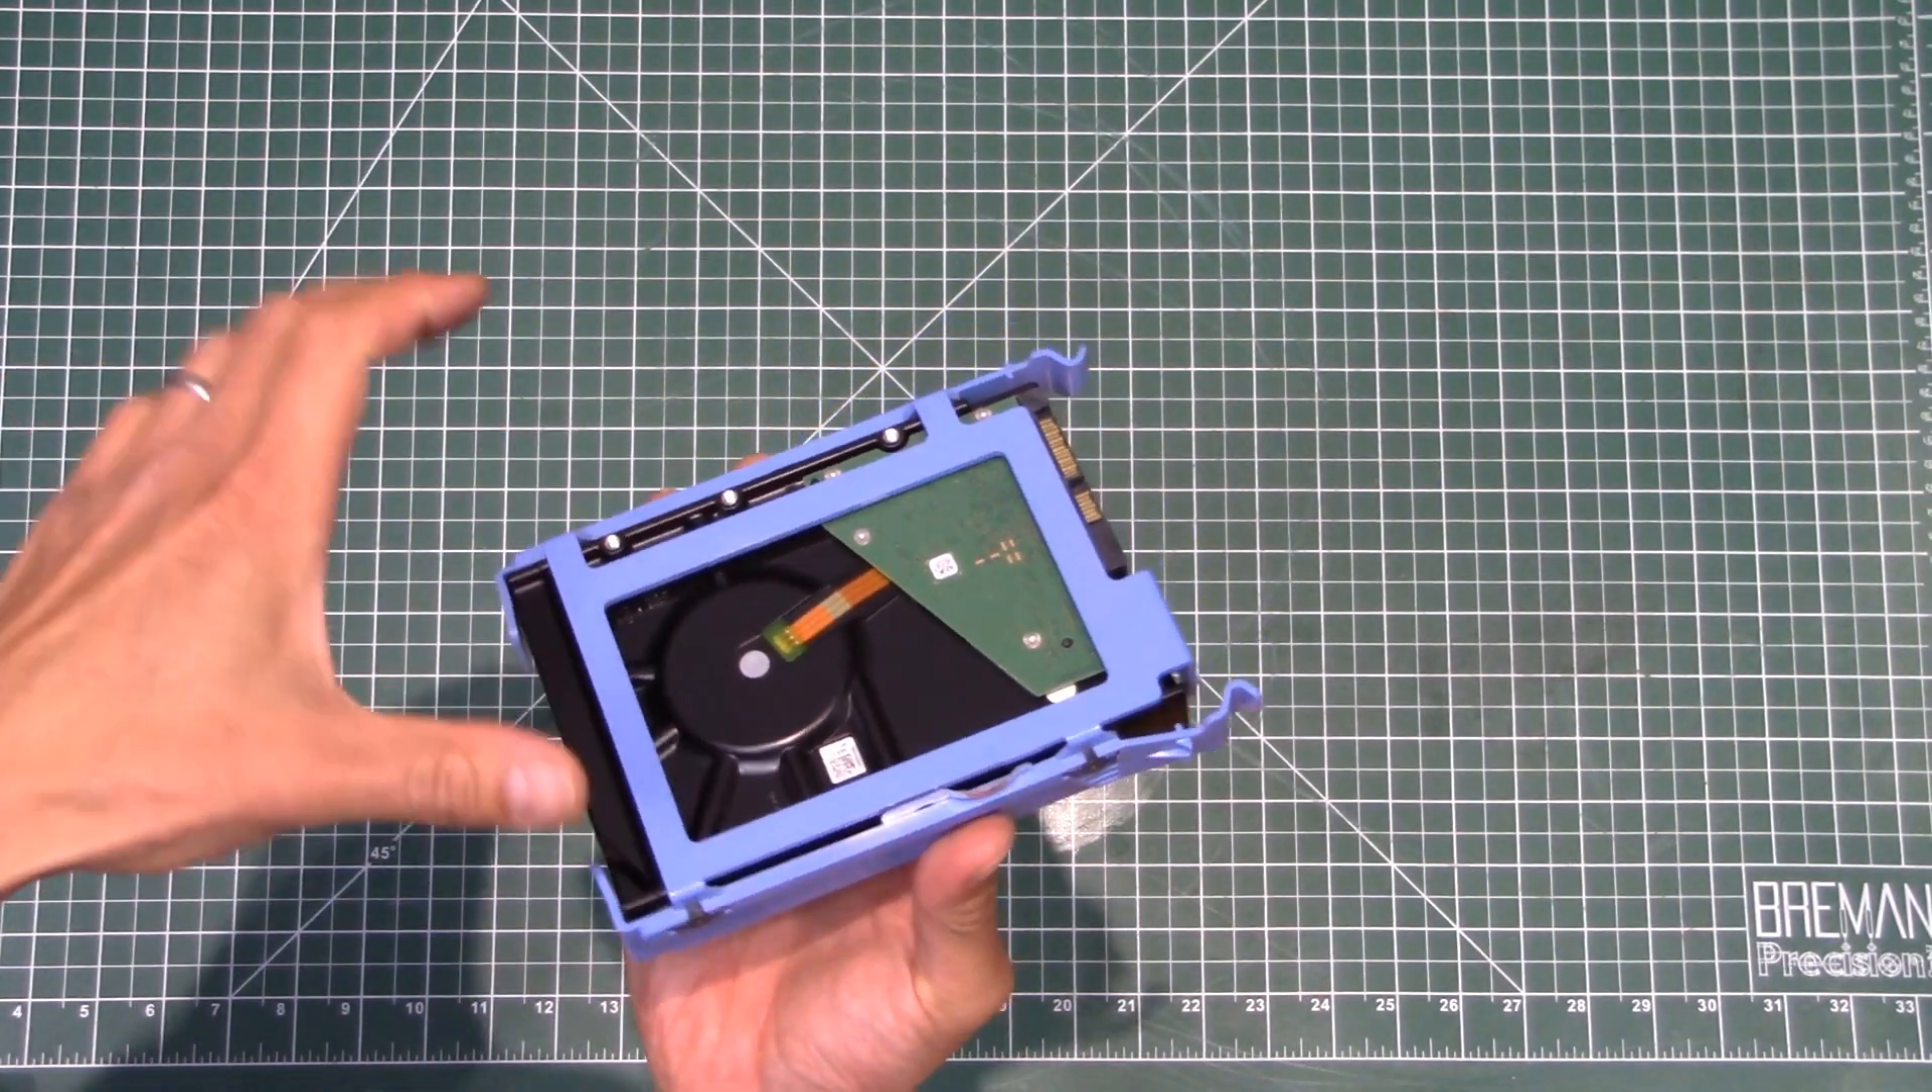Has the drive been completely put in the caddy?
Yes.